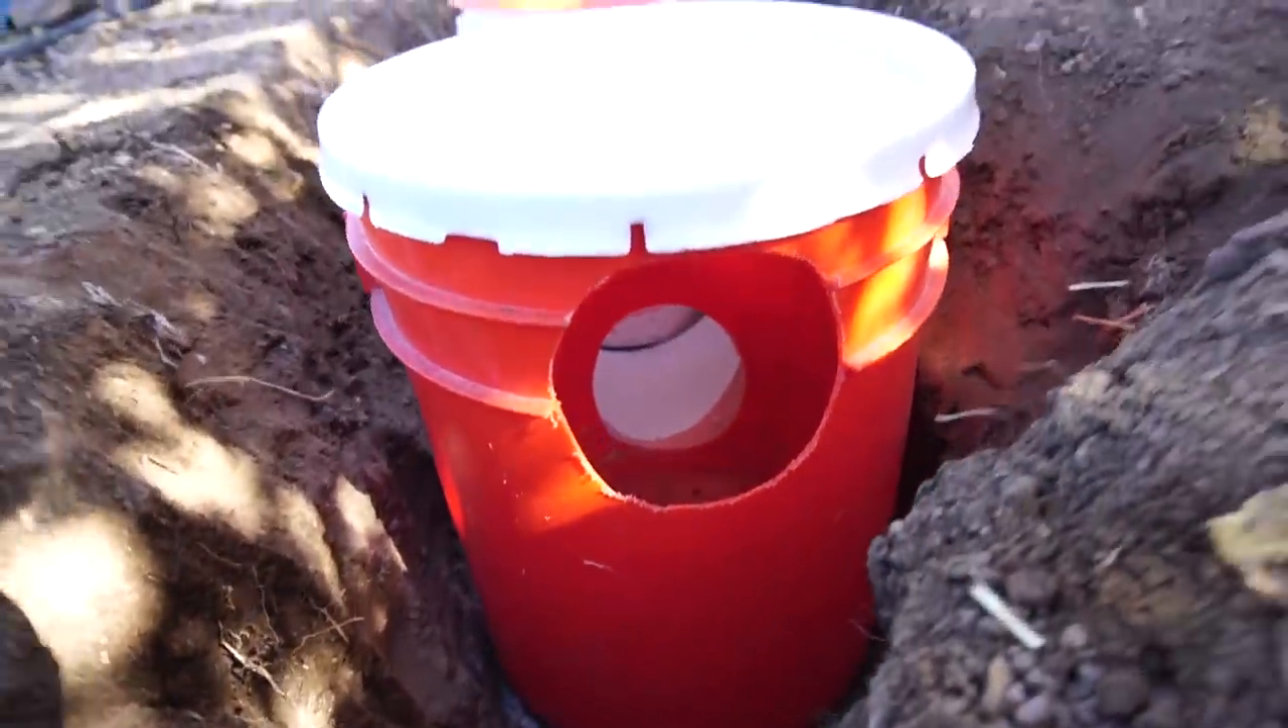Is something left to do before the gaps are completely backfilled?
Yes.